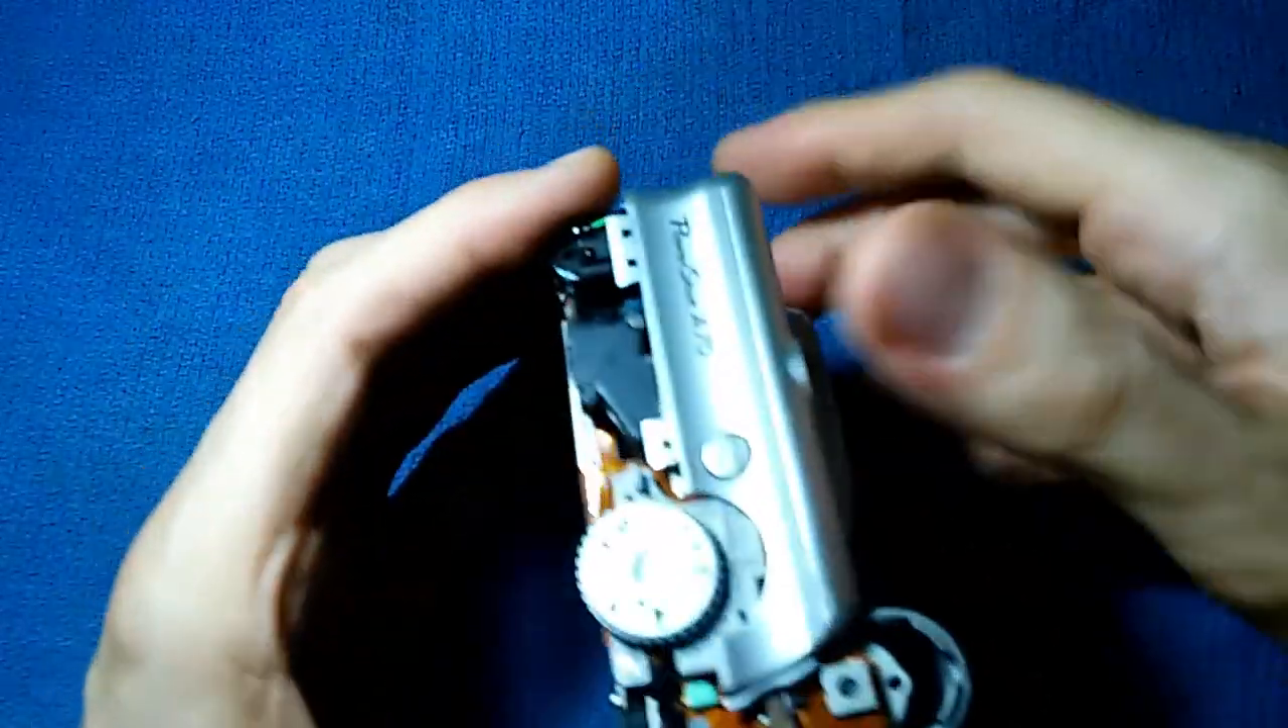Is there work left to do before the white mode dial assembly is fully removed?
Yes.